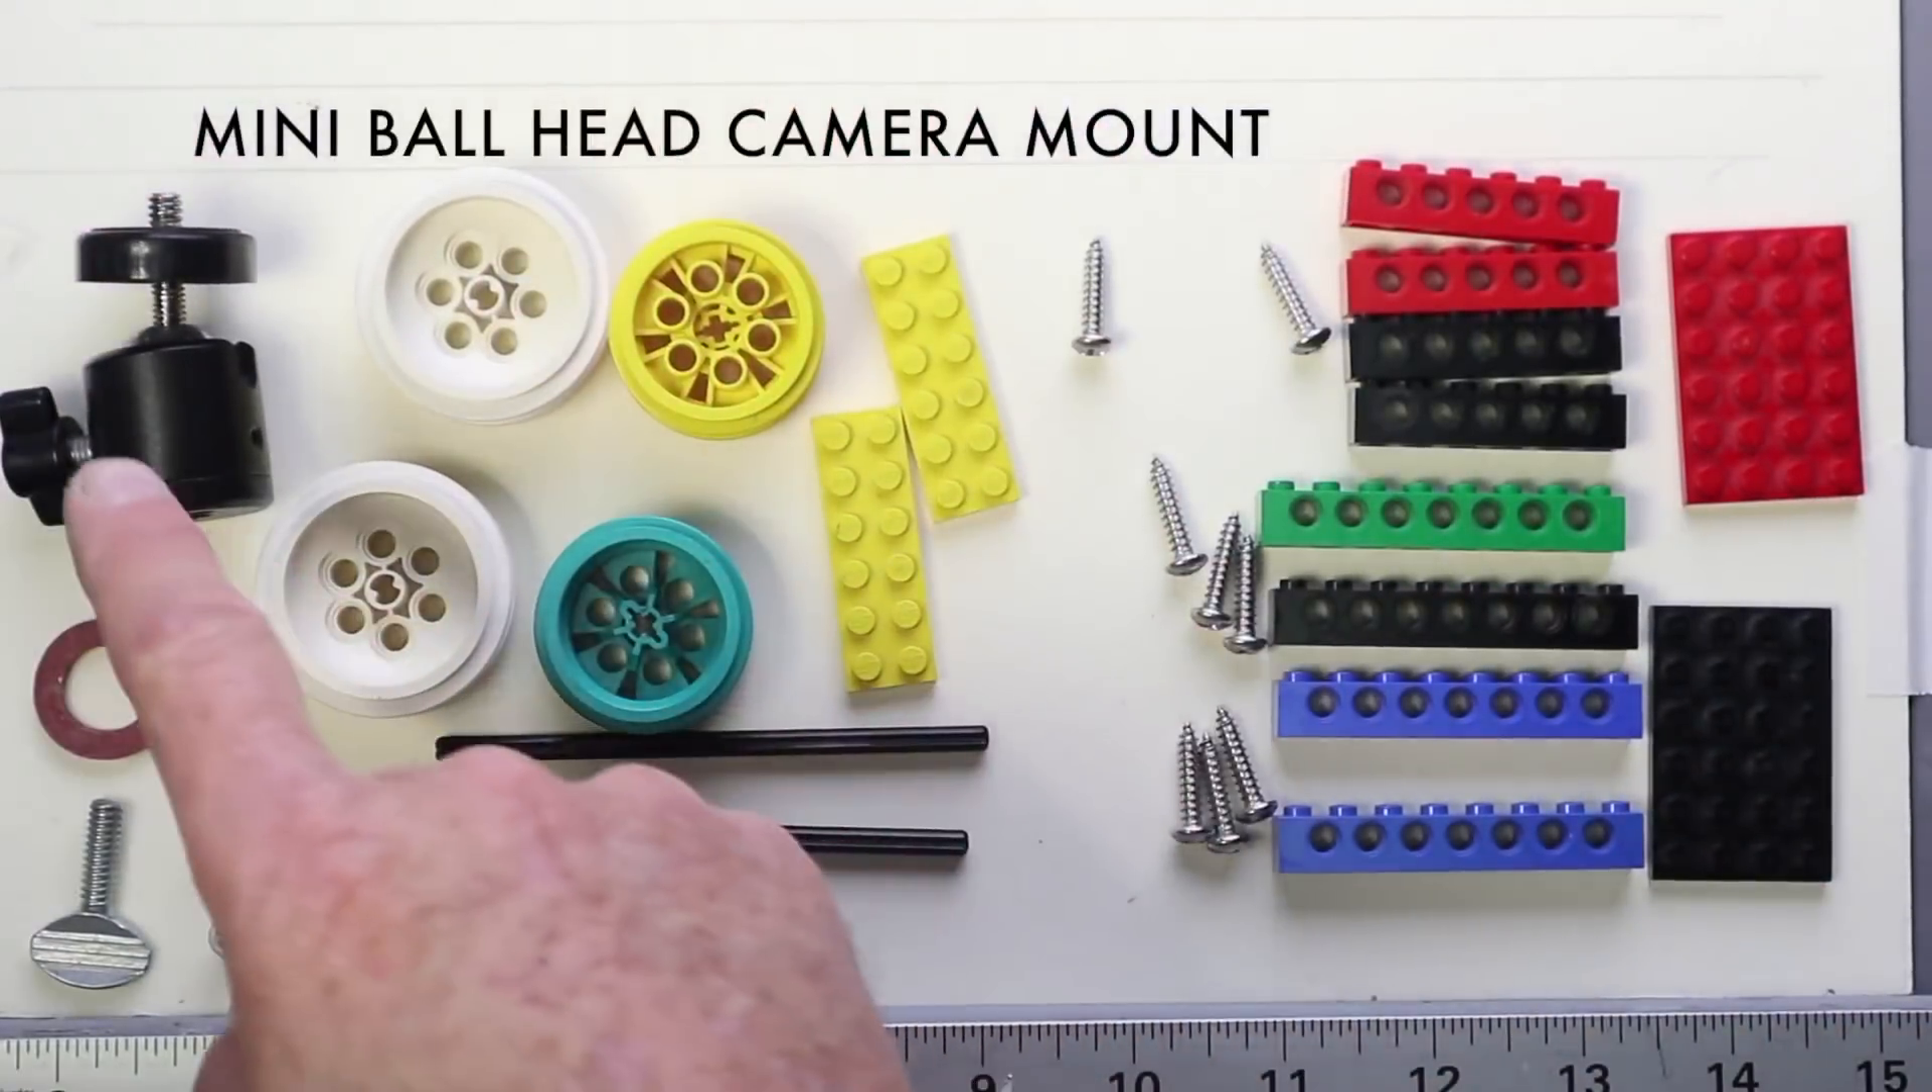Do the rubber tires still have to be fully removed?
No.